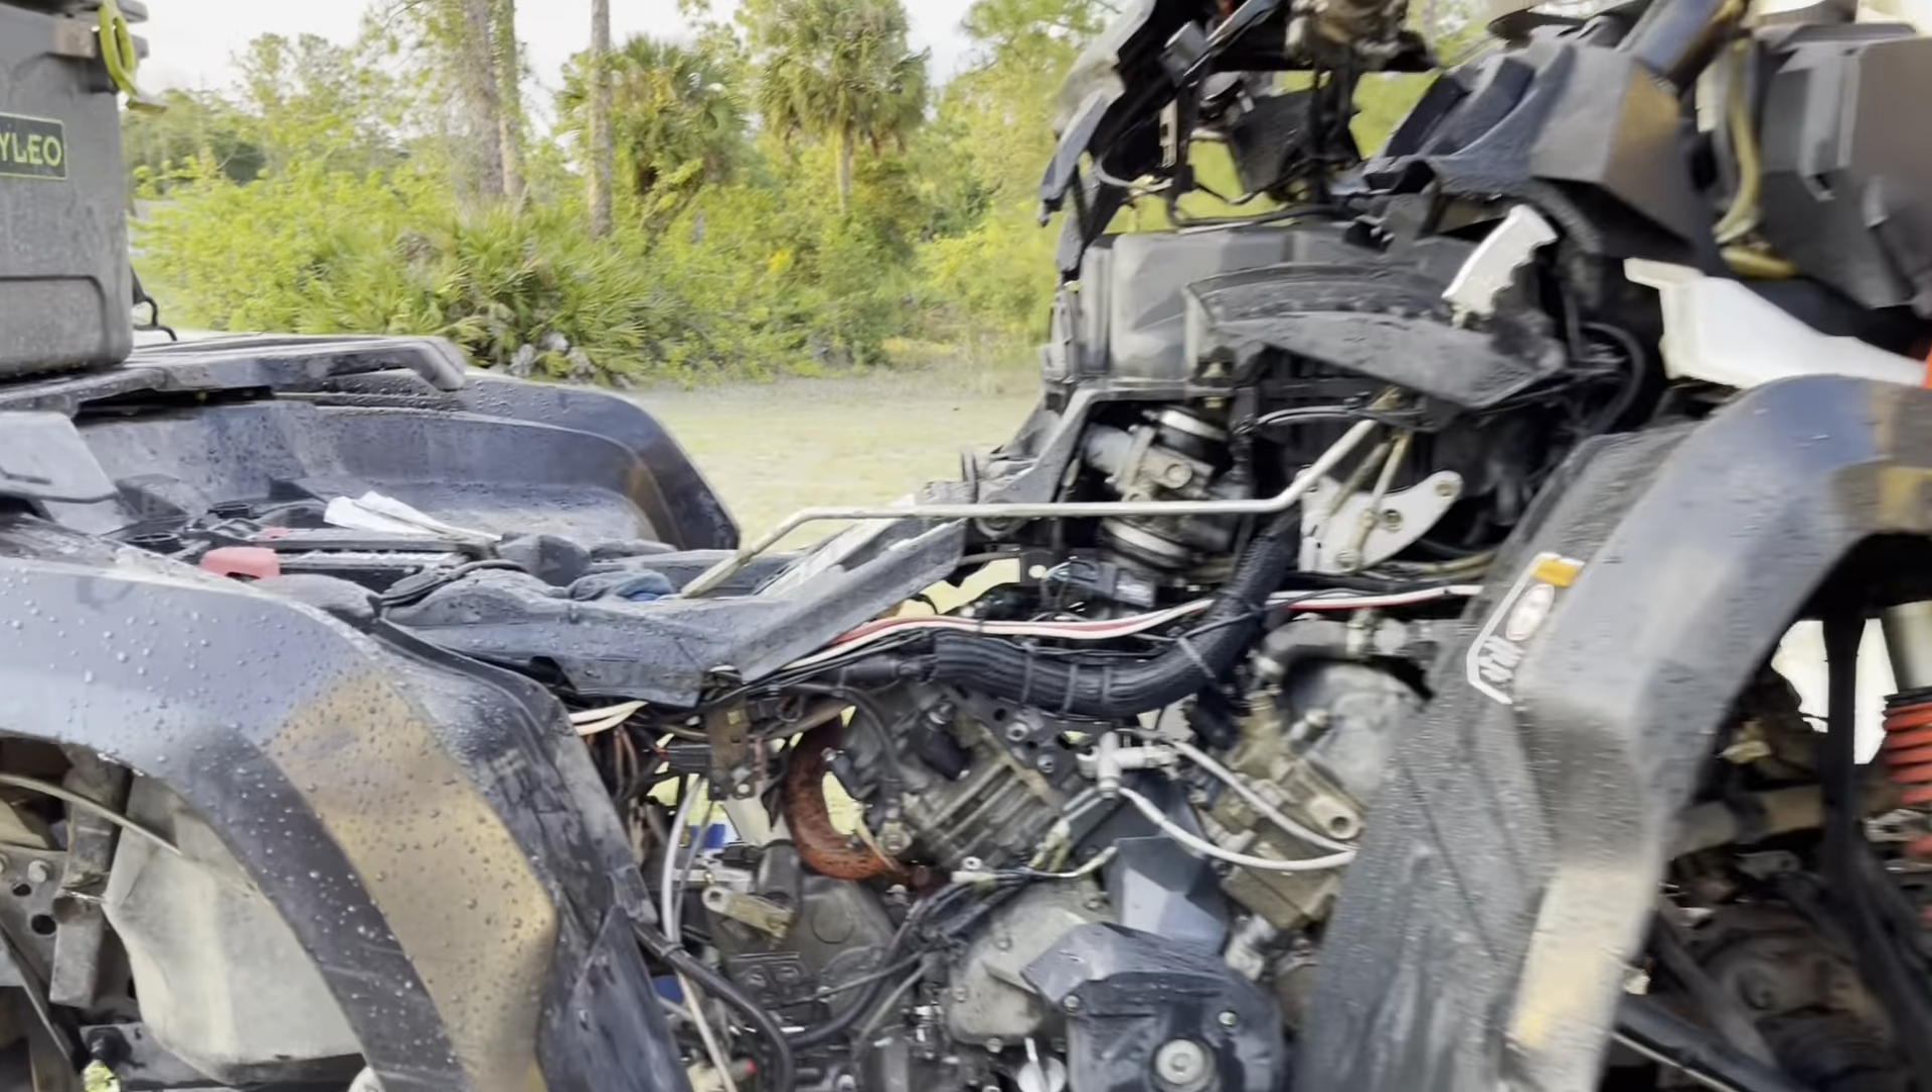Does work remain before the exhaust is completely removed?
Yes.